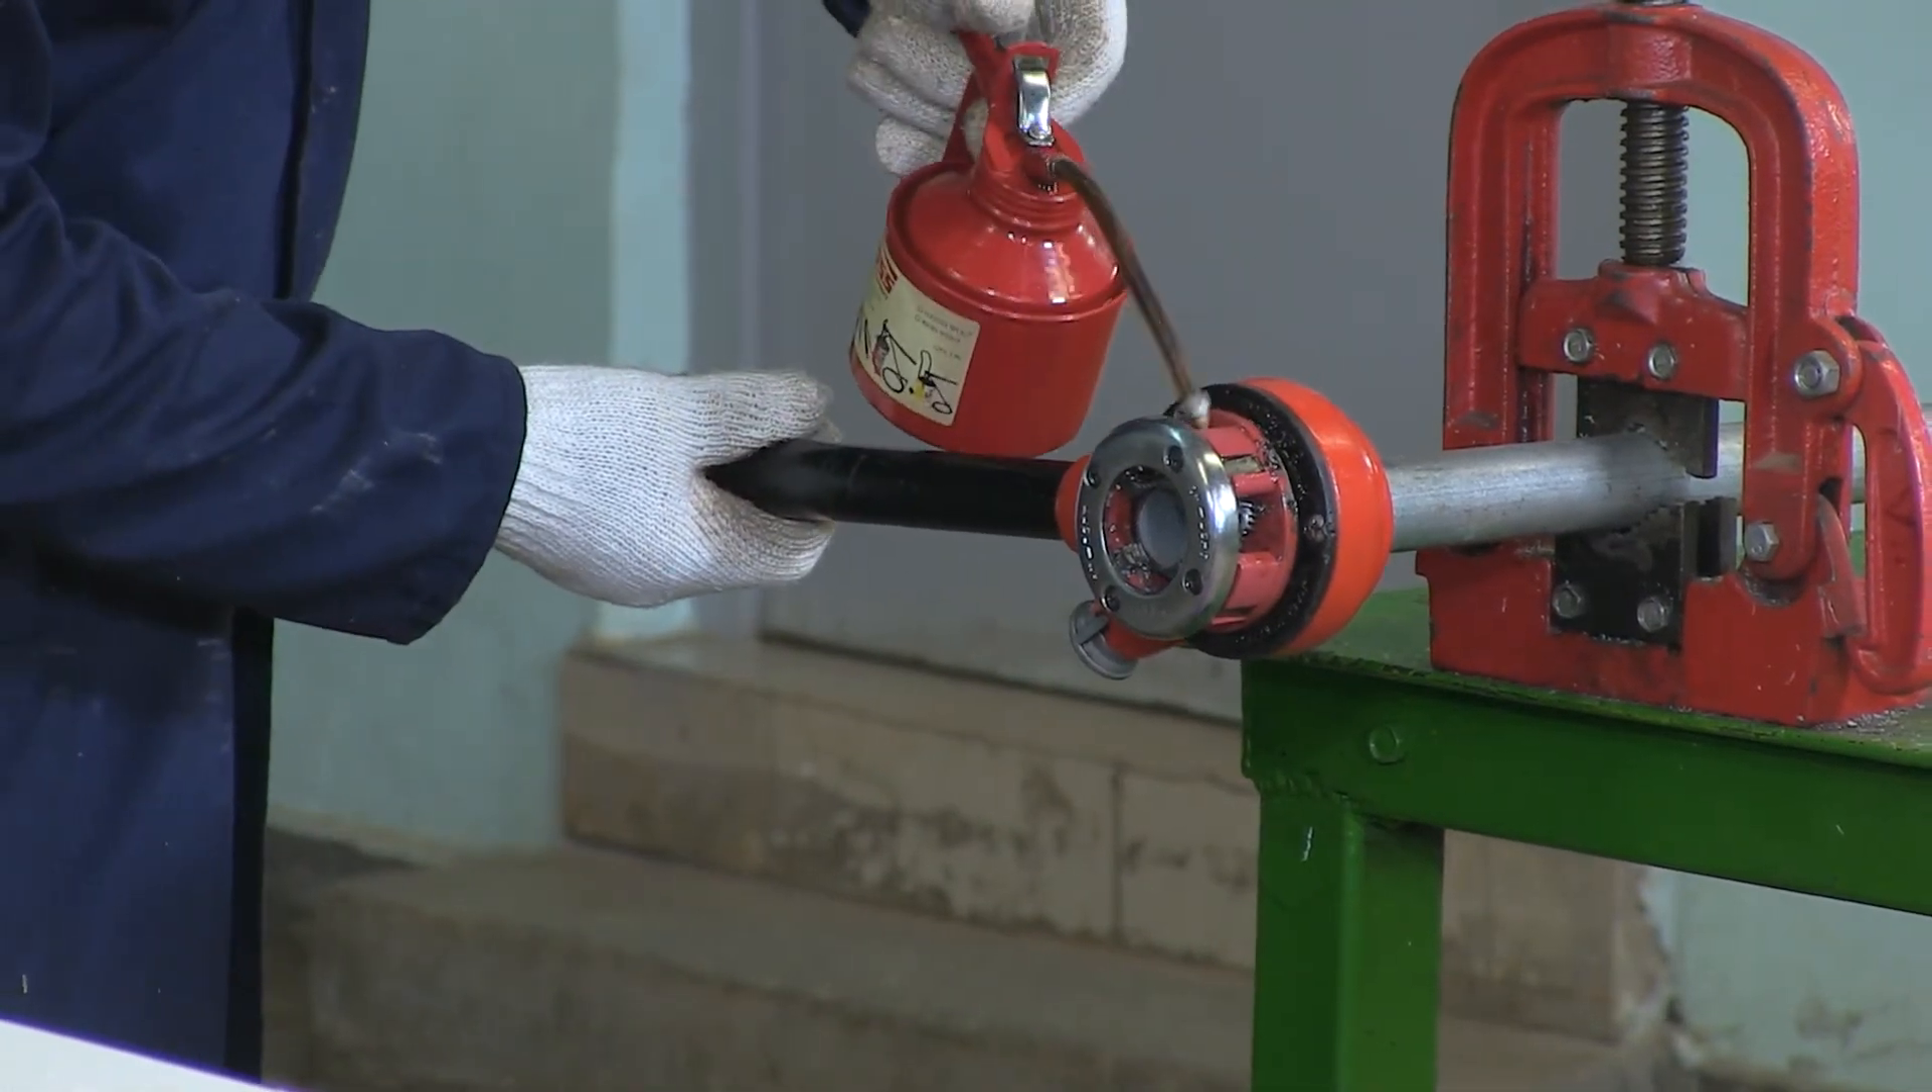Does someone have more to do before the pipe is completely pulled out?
Yes.